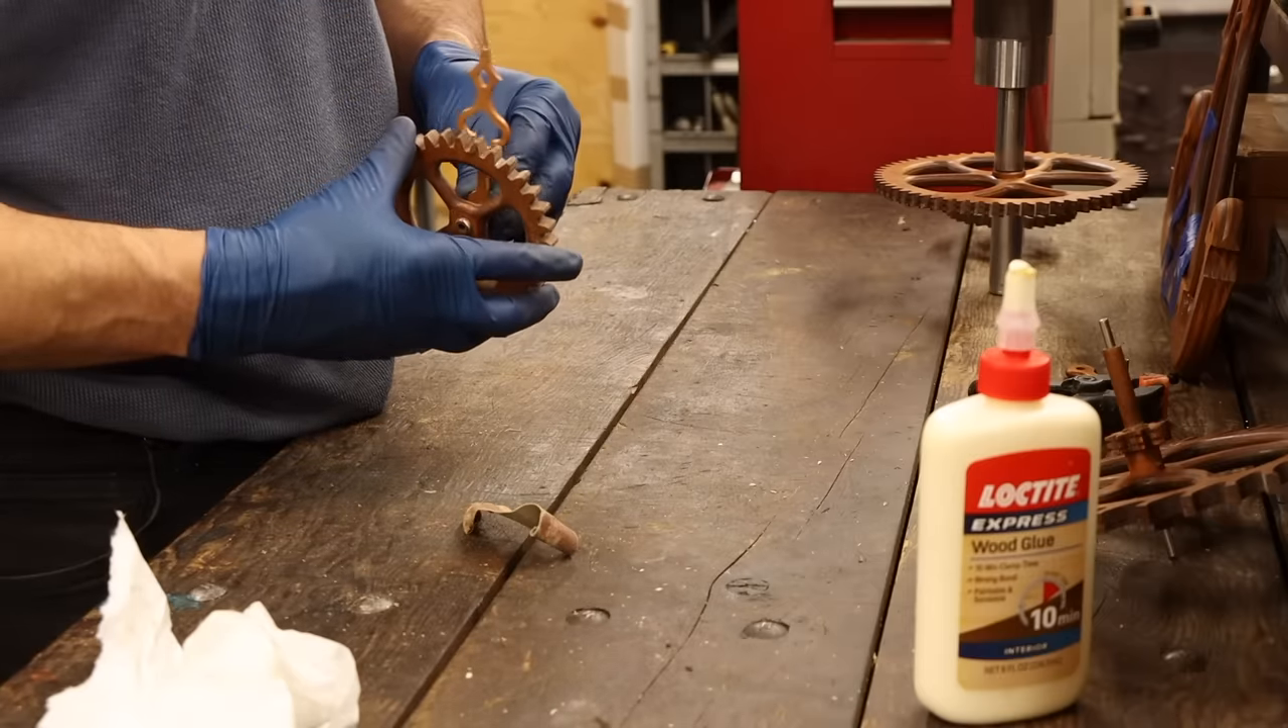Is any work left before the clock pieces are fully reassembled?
Yes.